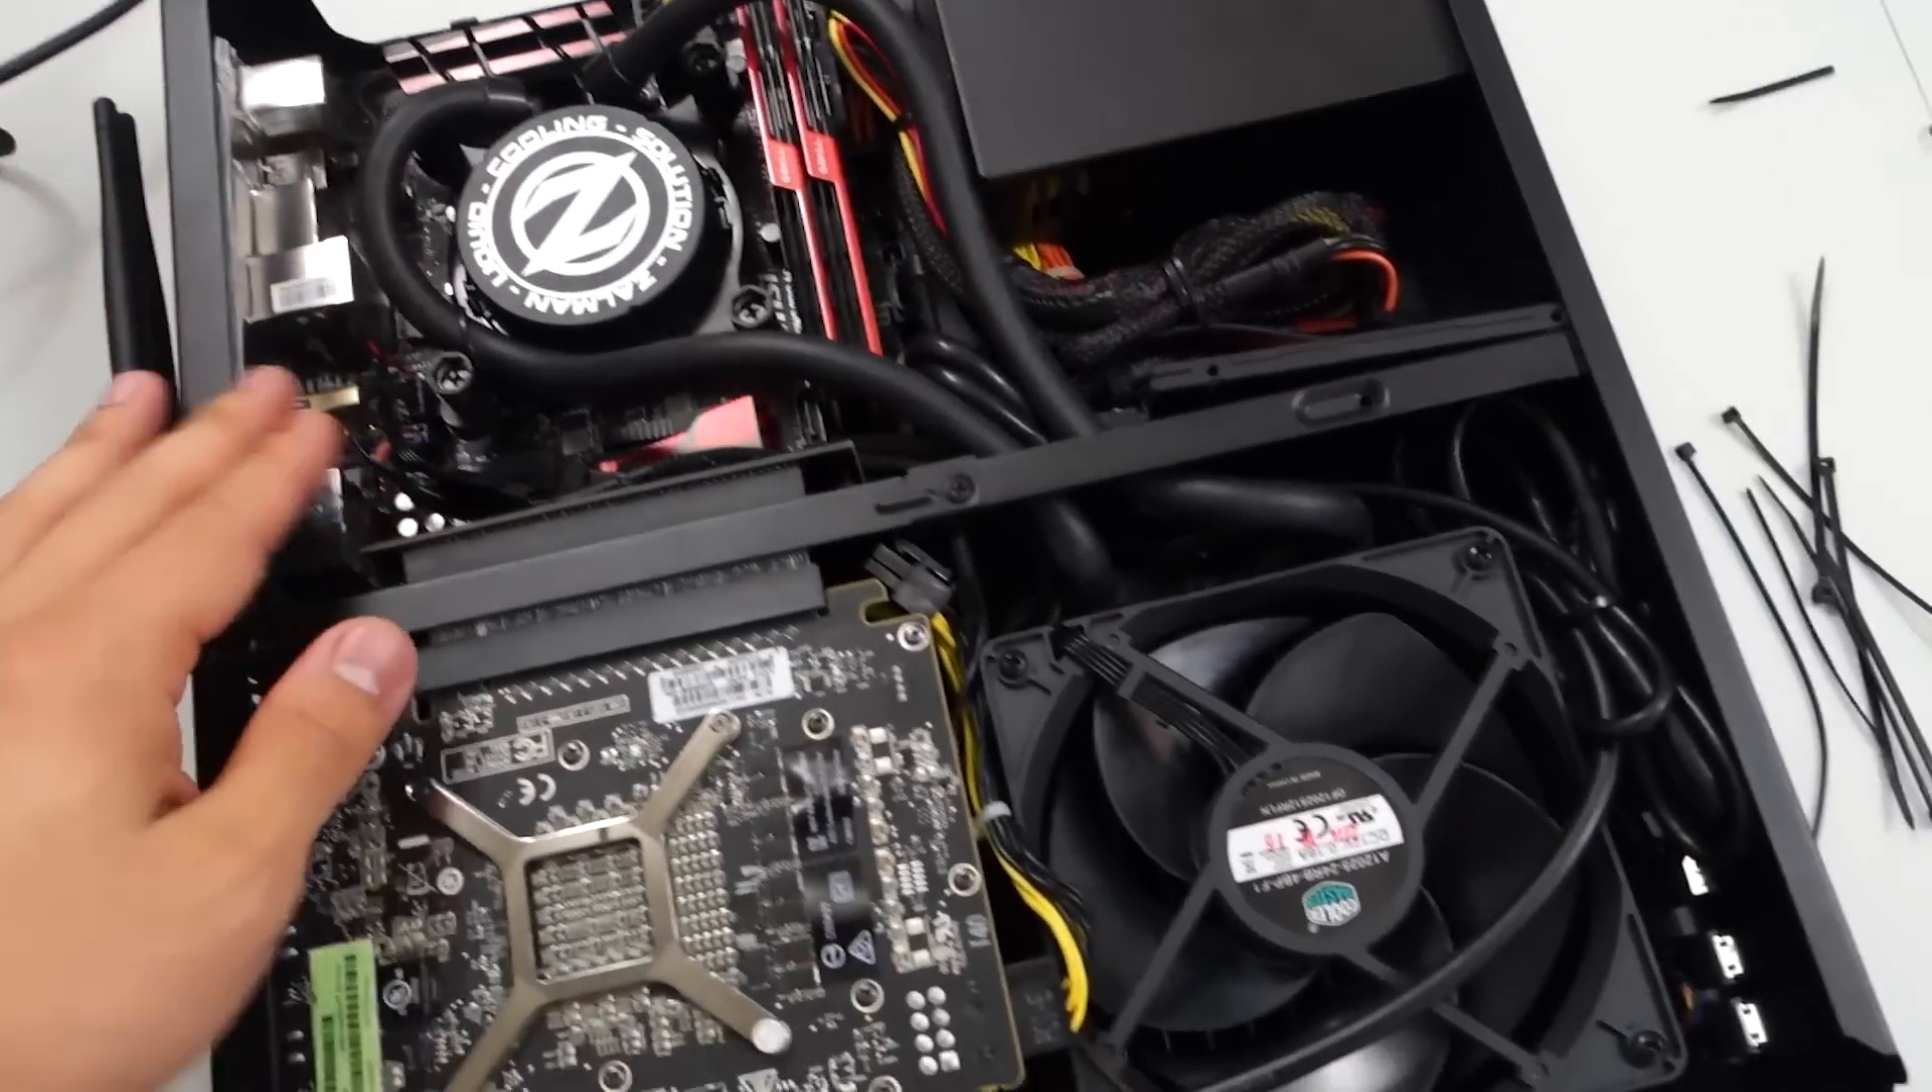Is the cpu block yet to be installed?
No.